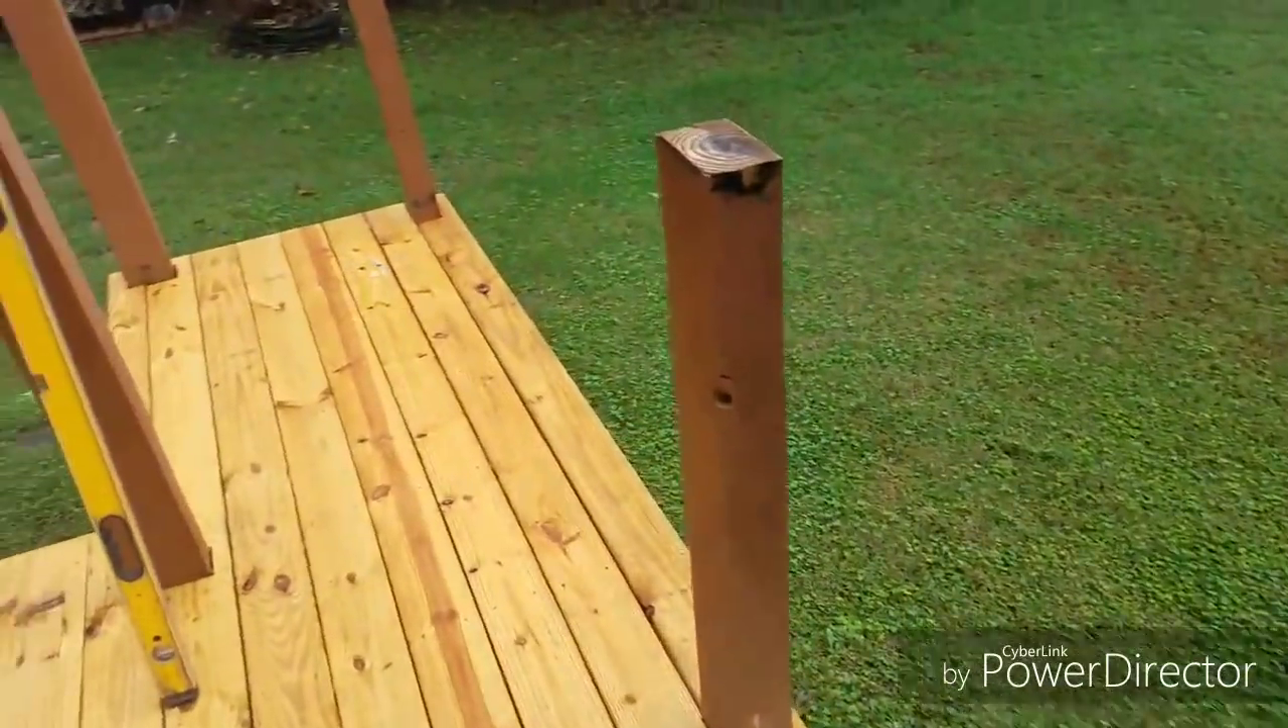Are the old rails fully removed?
Yes.